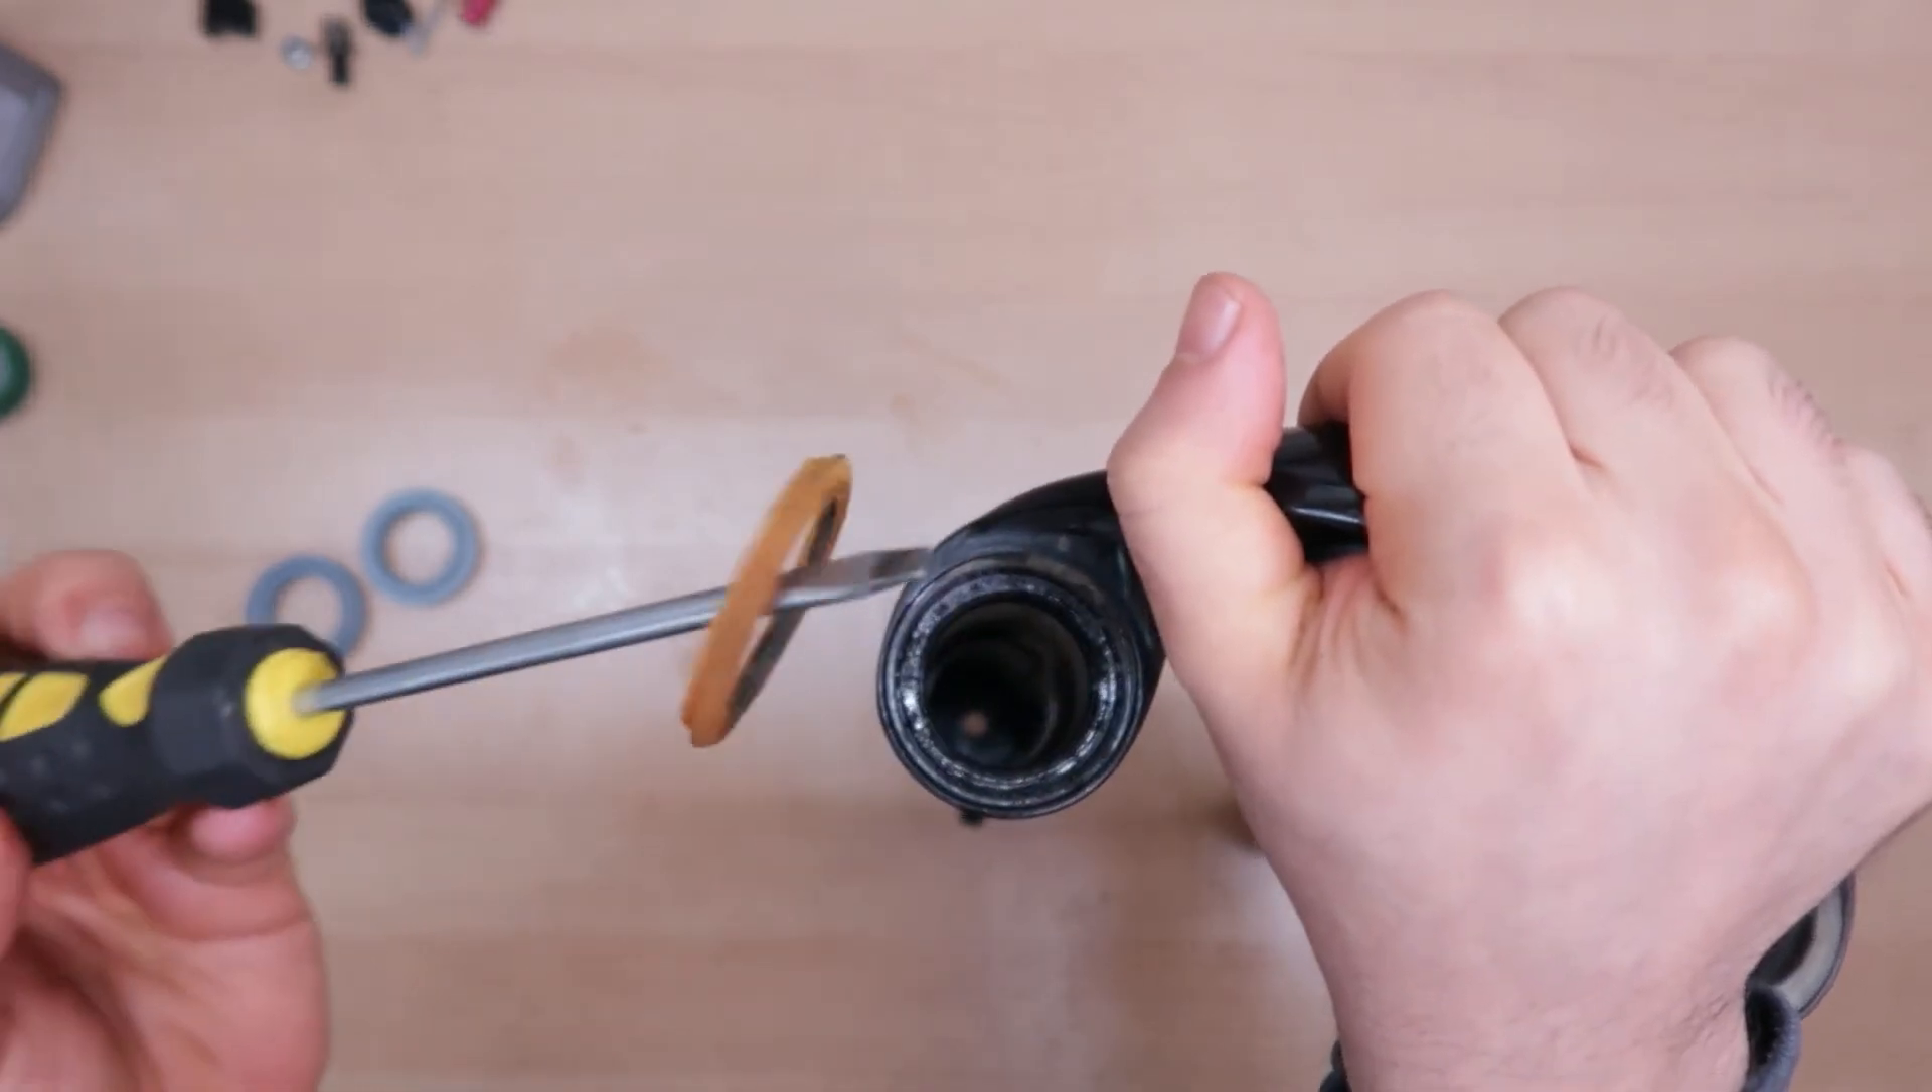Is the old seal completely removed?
Yes.